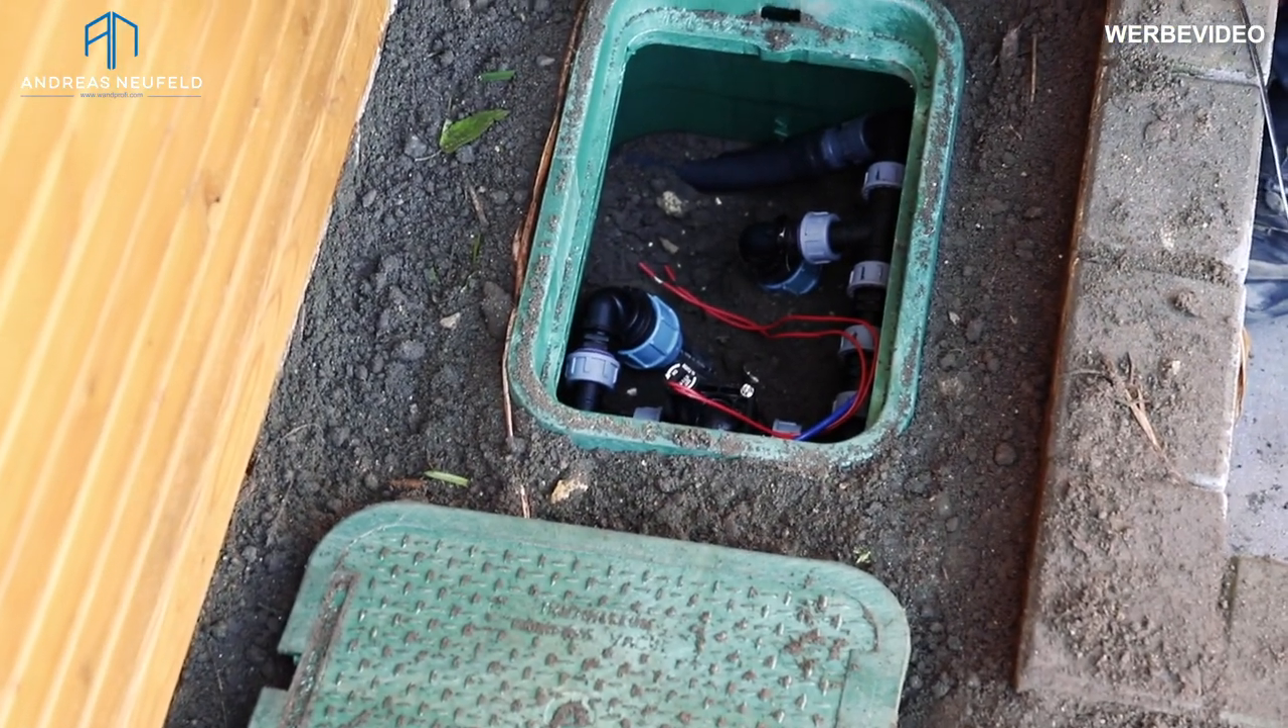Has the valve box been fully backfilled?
Yes.